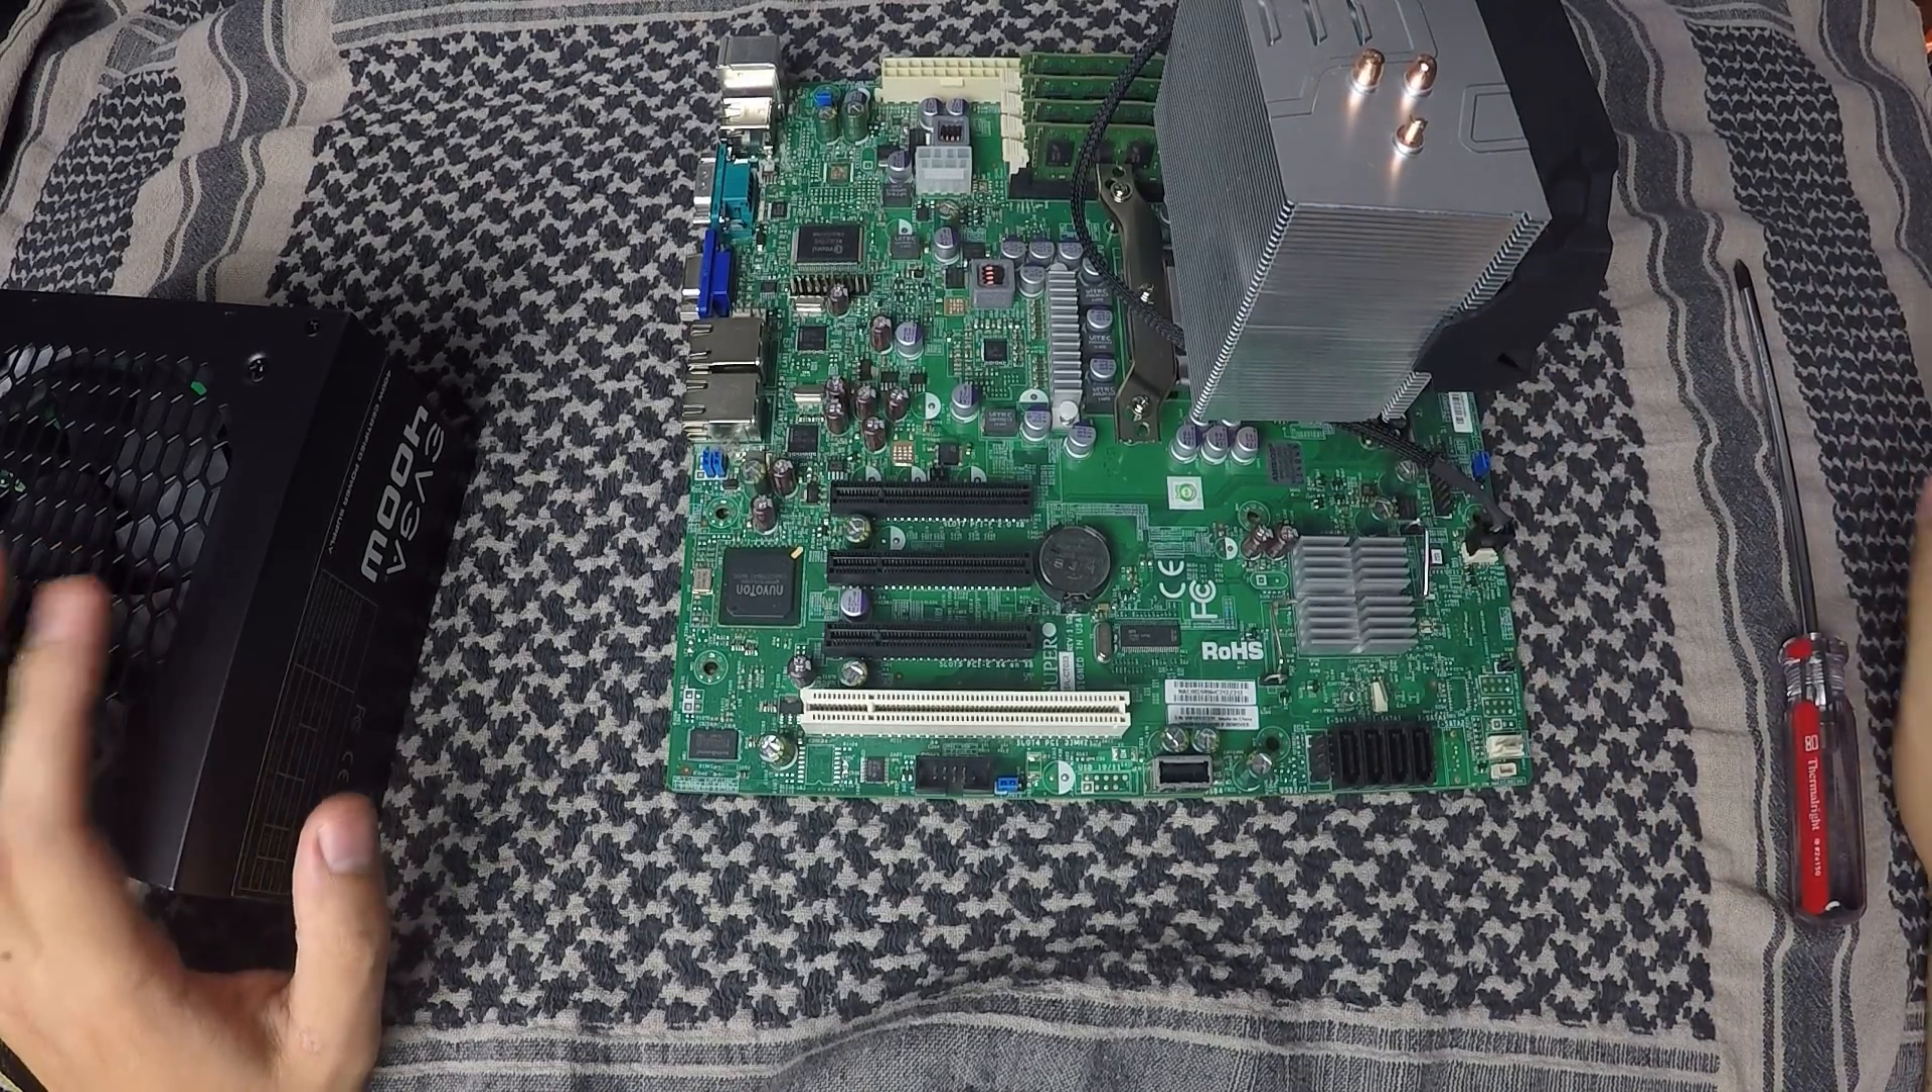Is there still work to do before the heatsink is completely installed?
No.